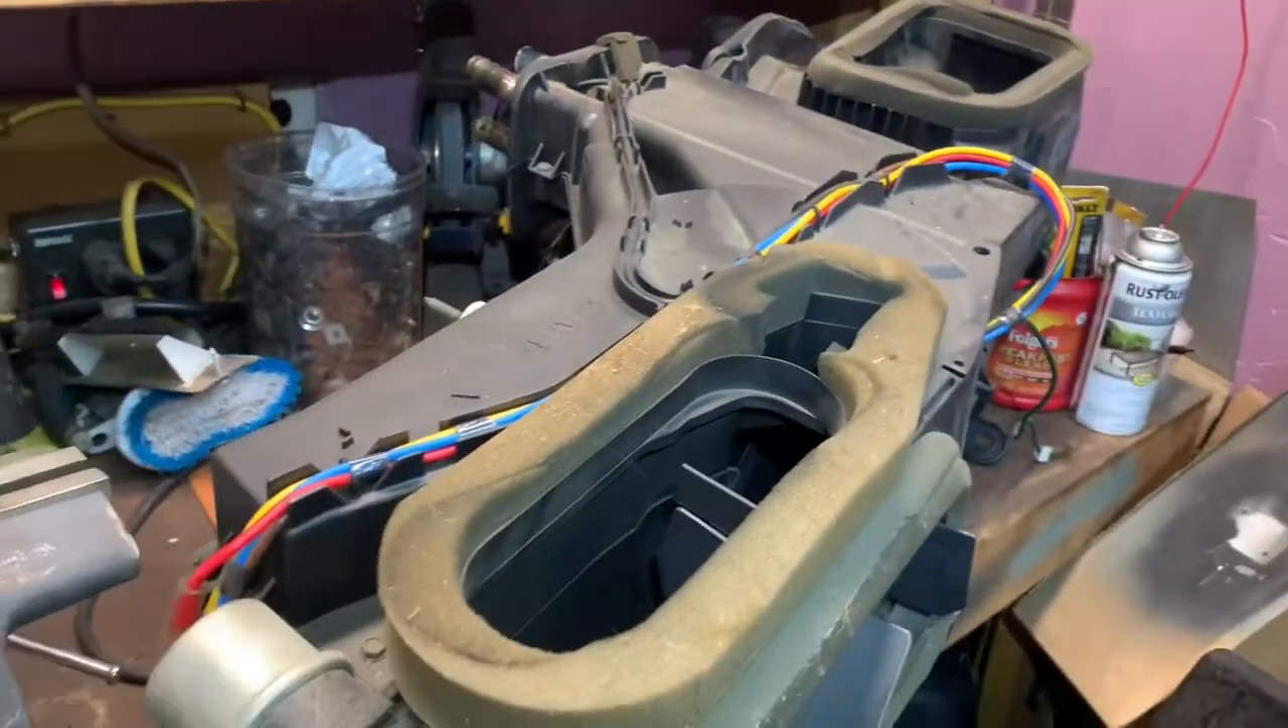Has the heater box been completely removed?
Yes.